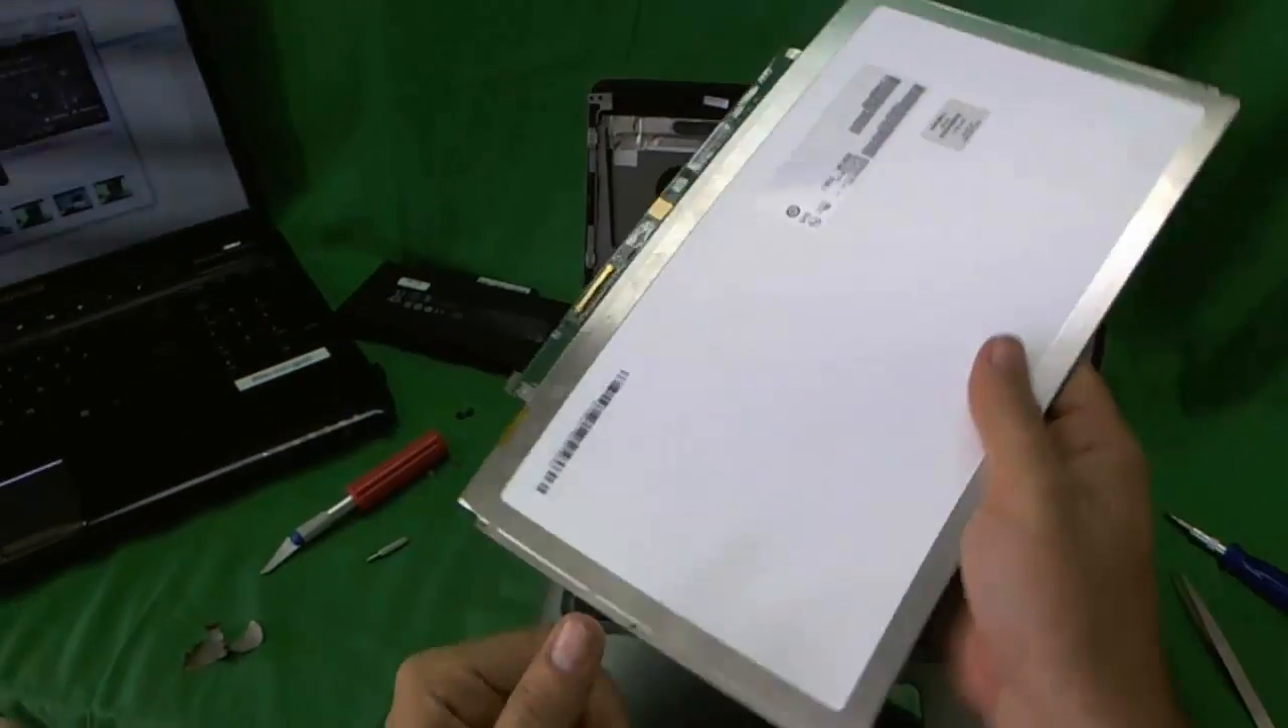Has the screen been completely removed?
Yes.